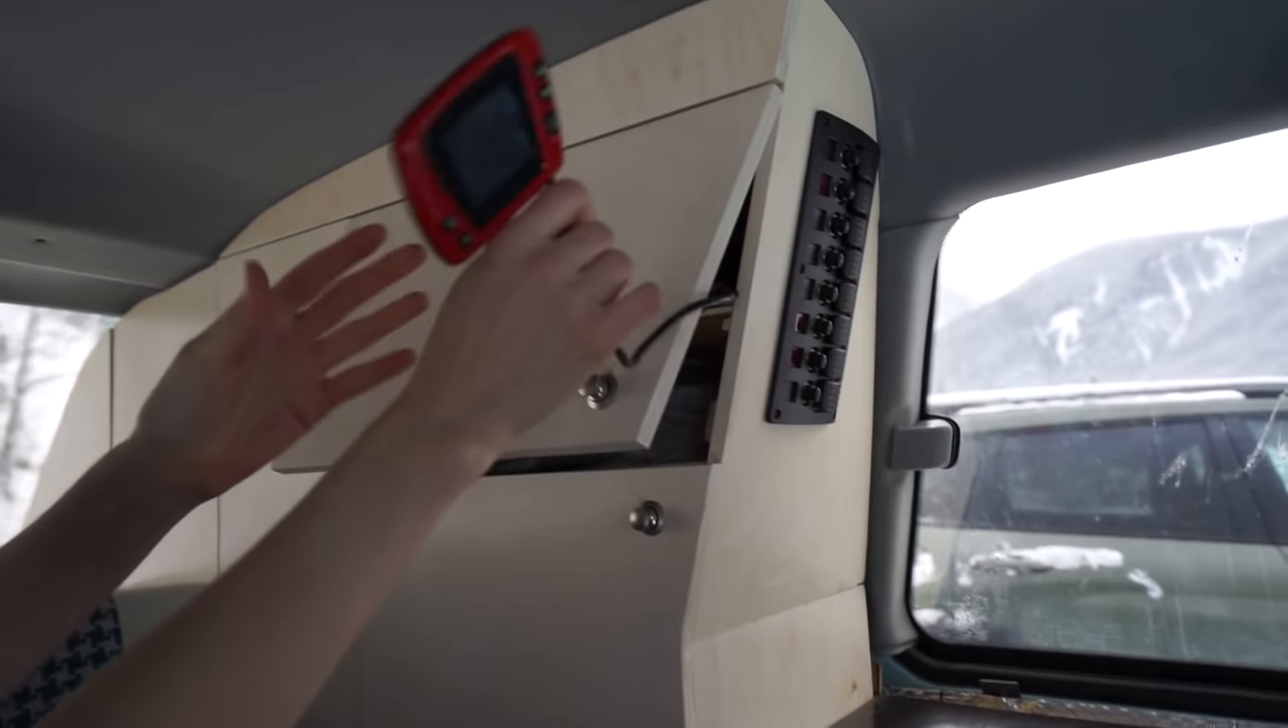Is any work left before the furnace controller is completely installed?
Yes.